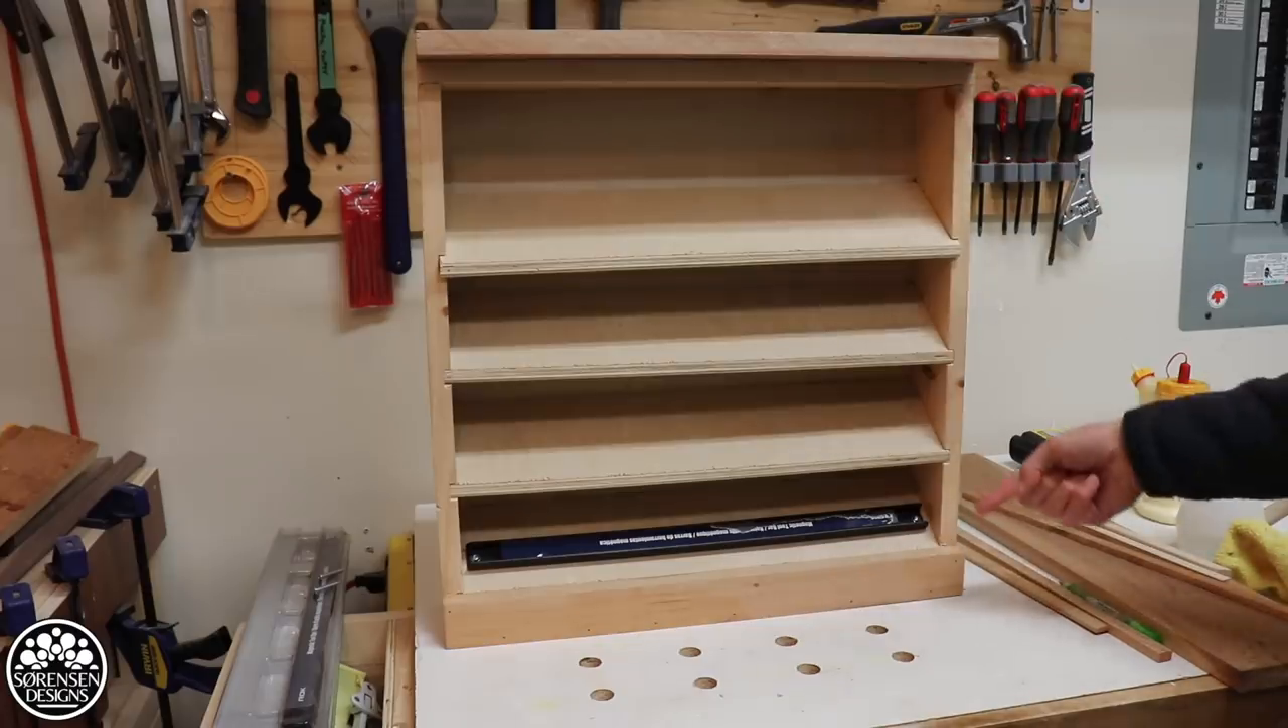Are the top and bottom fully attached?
Yes.